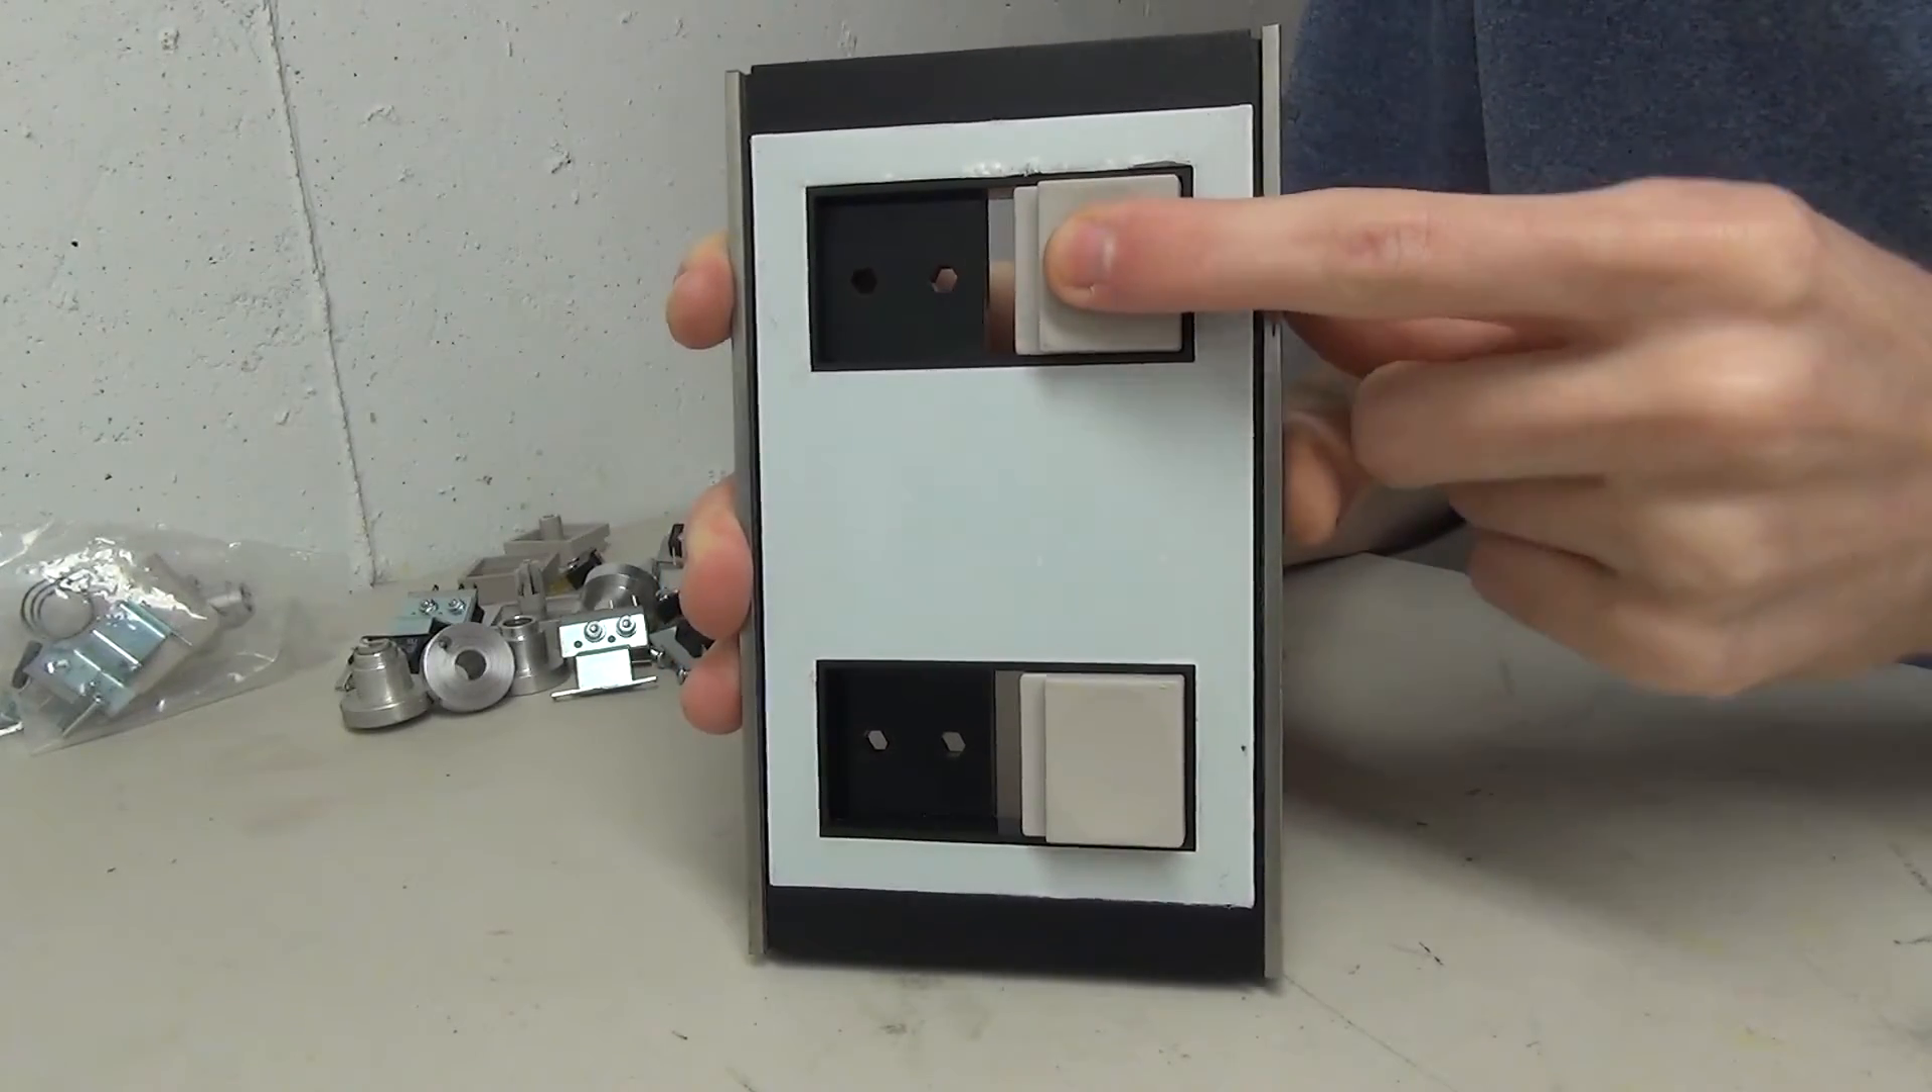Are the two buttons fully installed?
Yes.